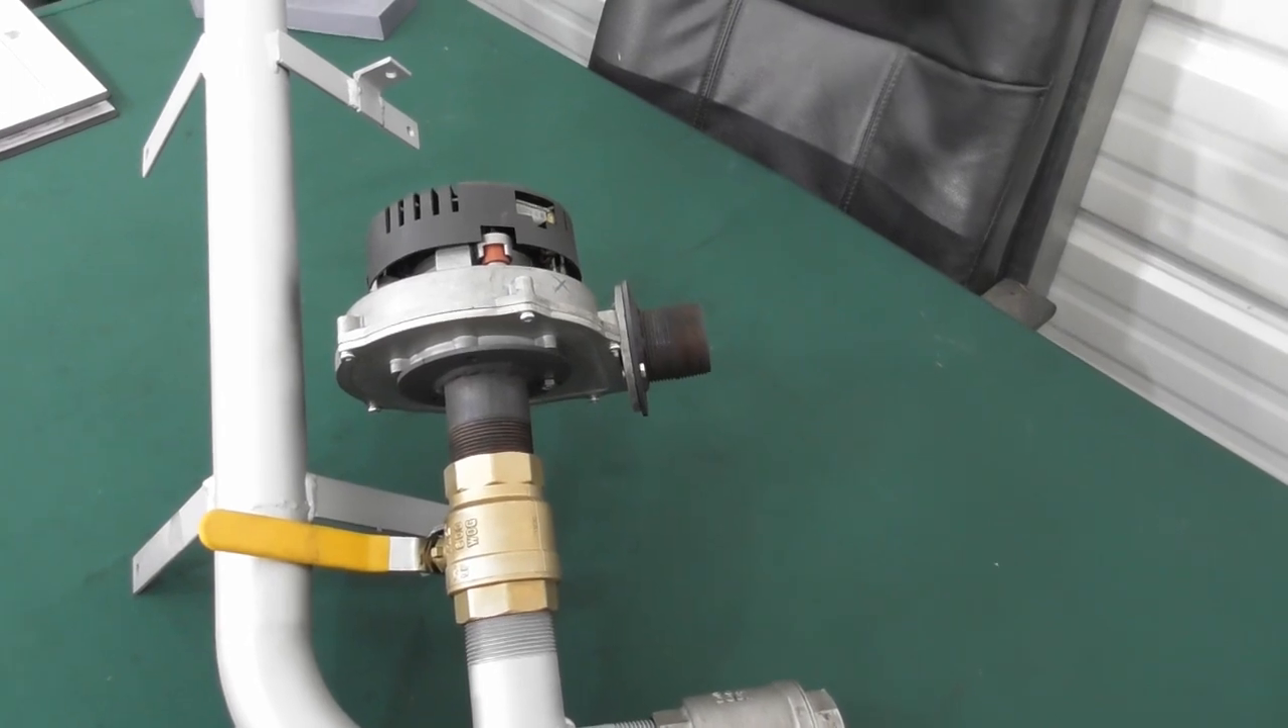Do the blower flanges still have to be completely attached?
No.